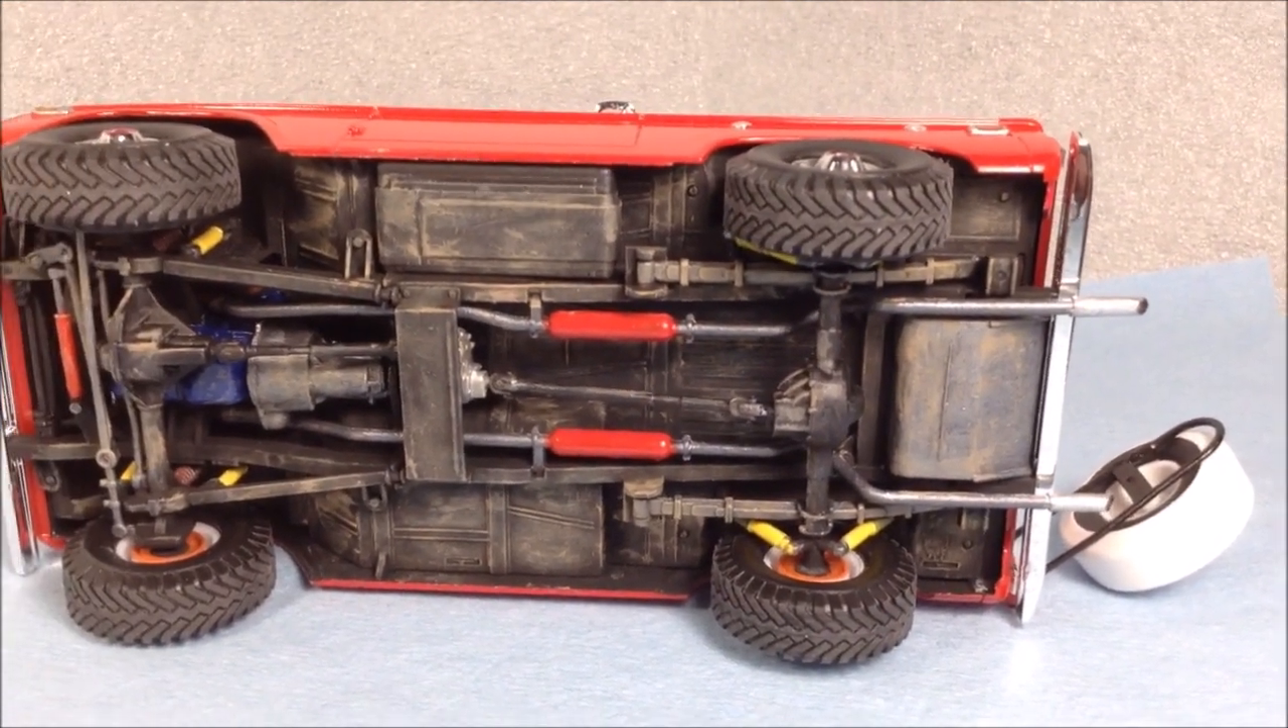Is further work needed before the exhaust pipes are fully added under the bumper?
No.